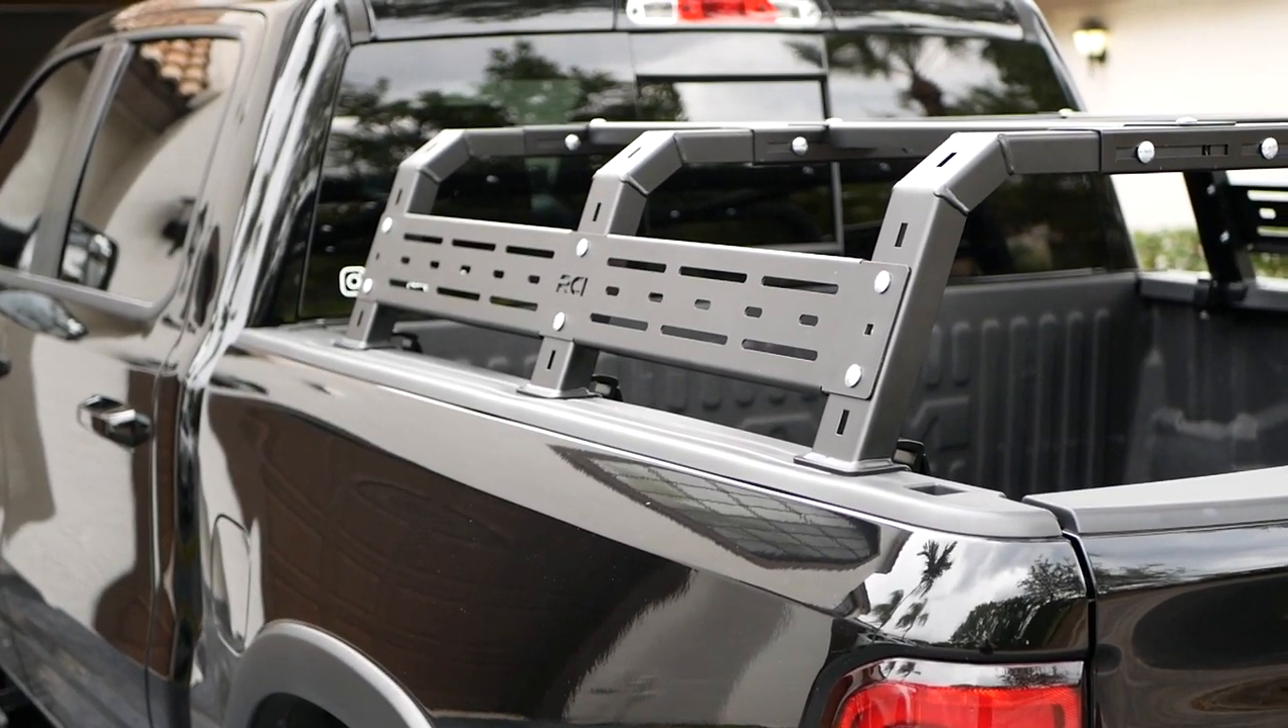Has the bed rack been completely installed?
Yes.